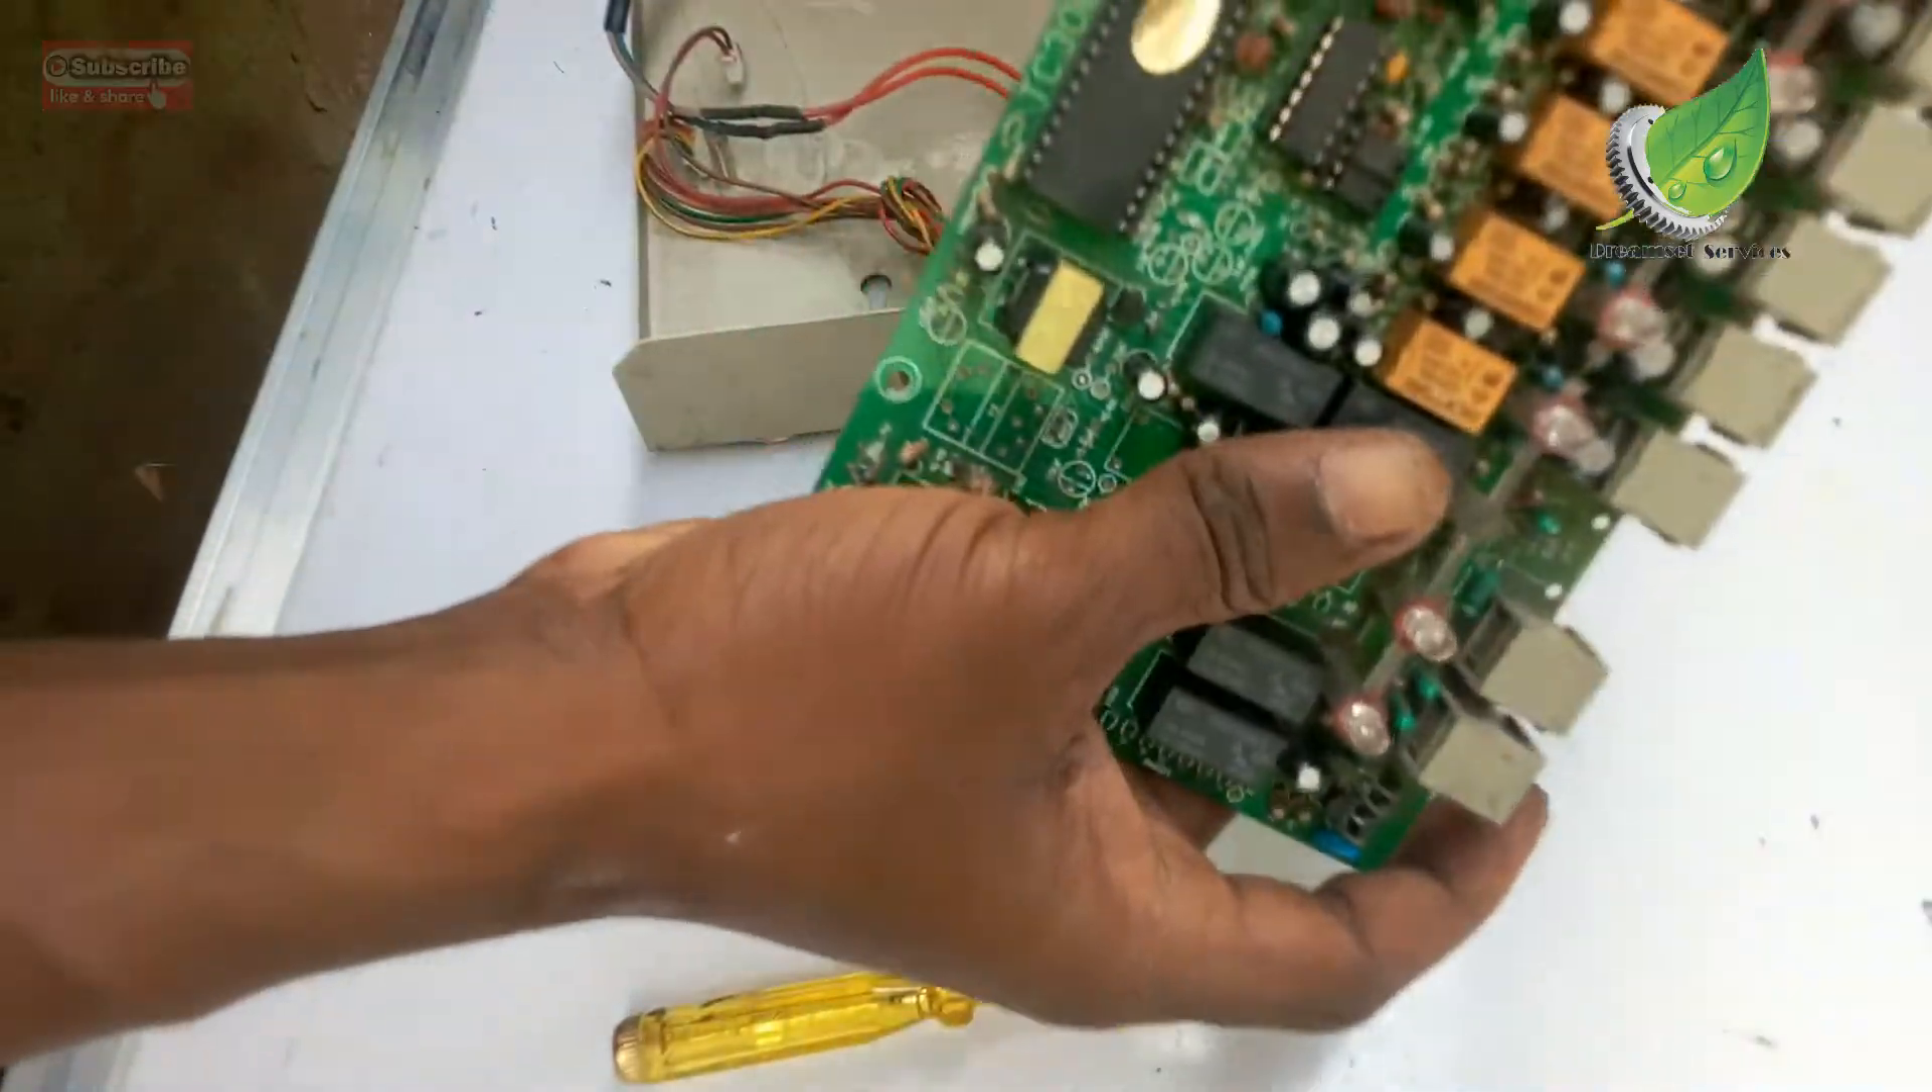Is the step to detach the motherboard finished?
Yes.